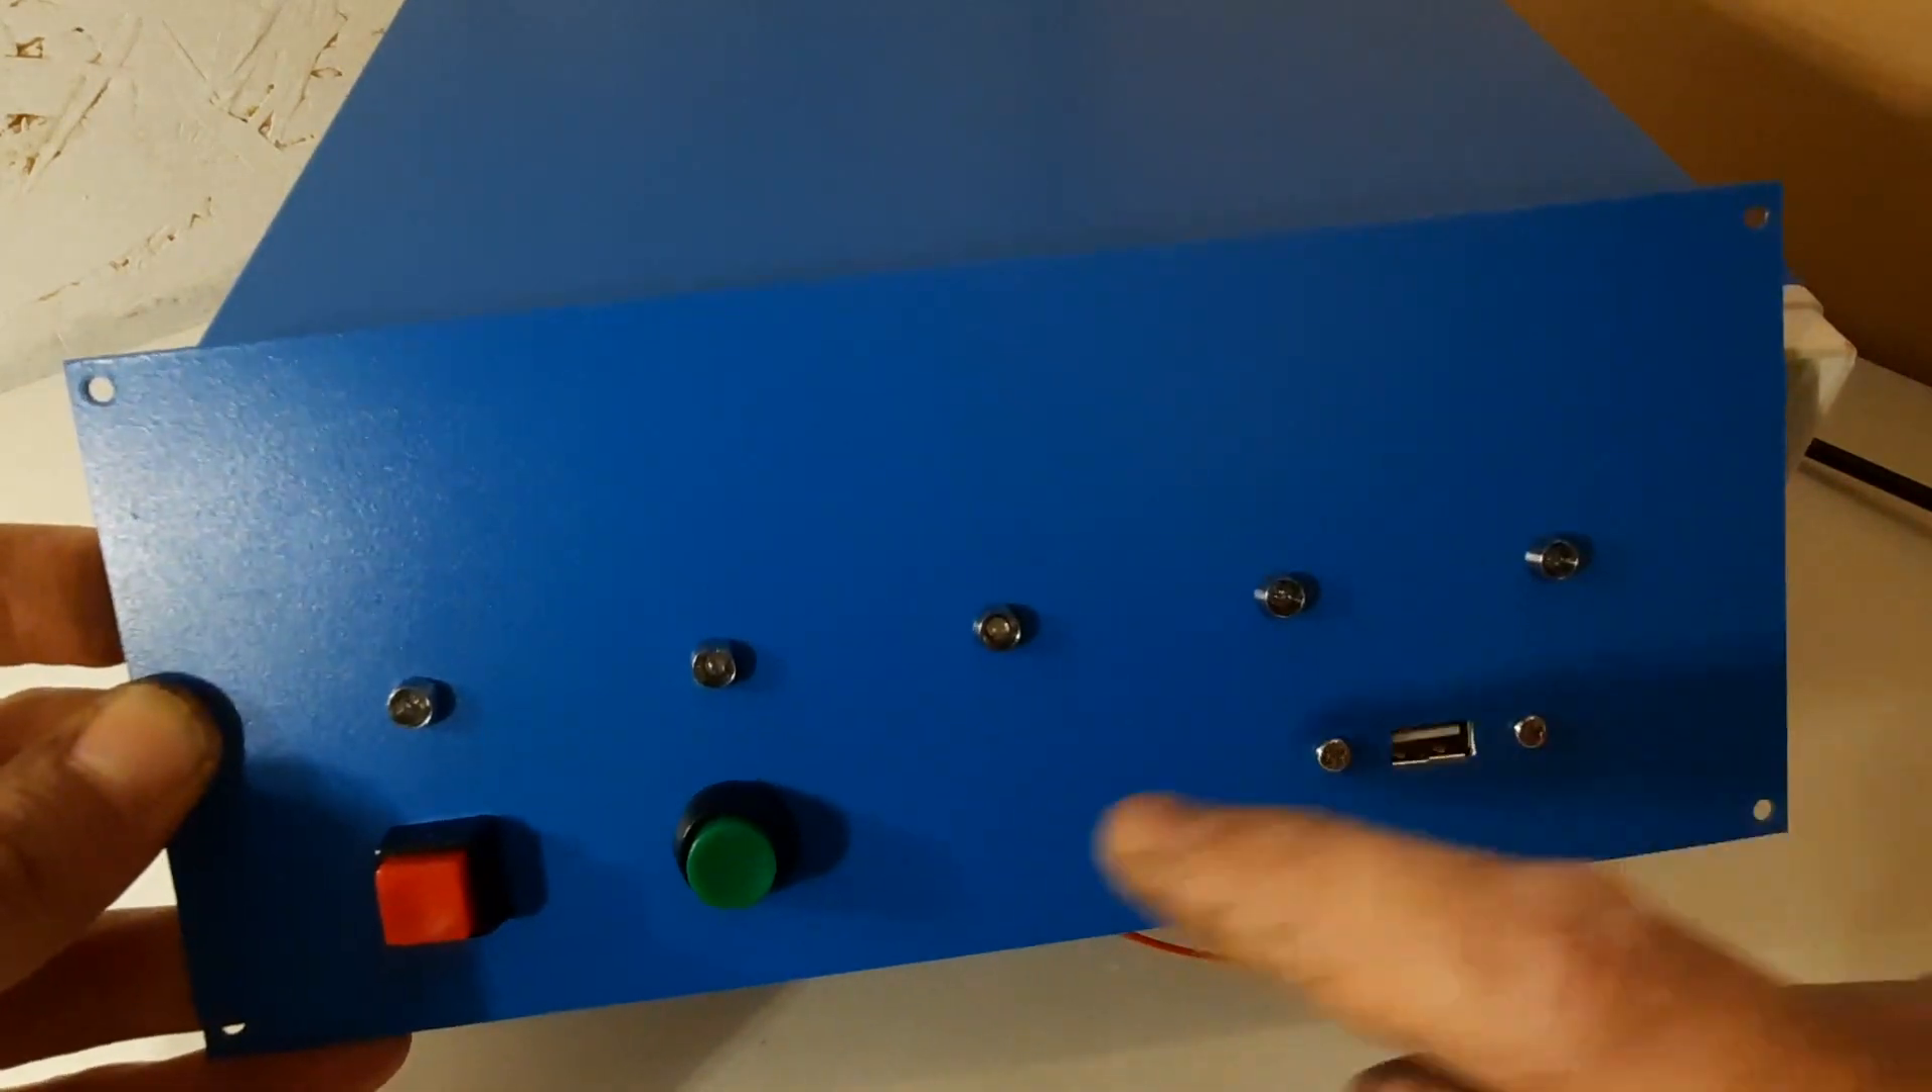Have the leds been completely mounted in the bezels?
Yes.